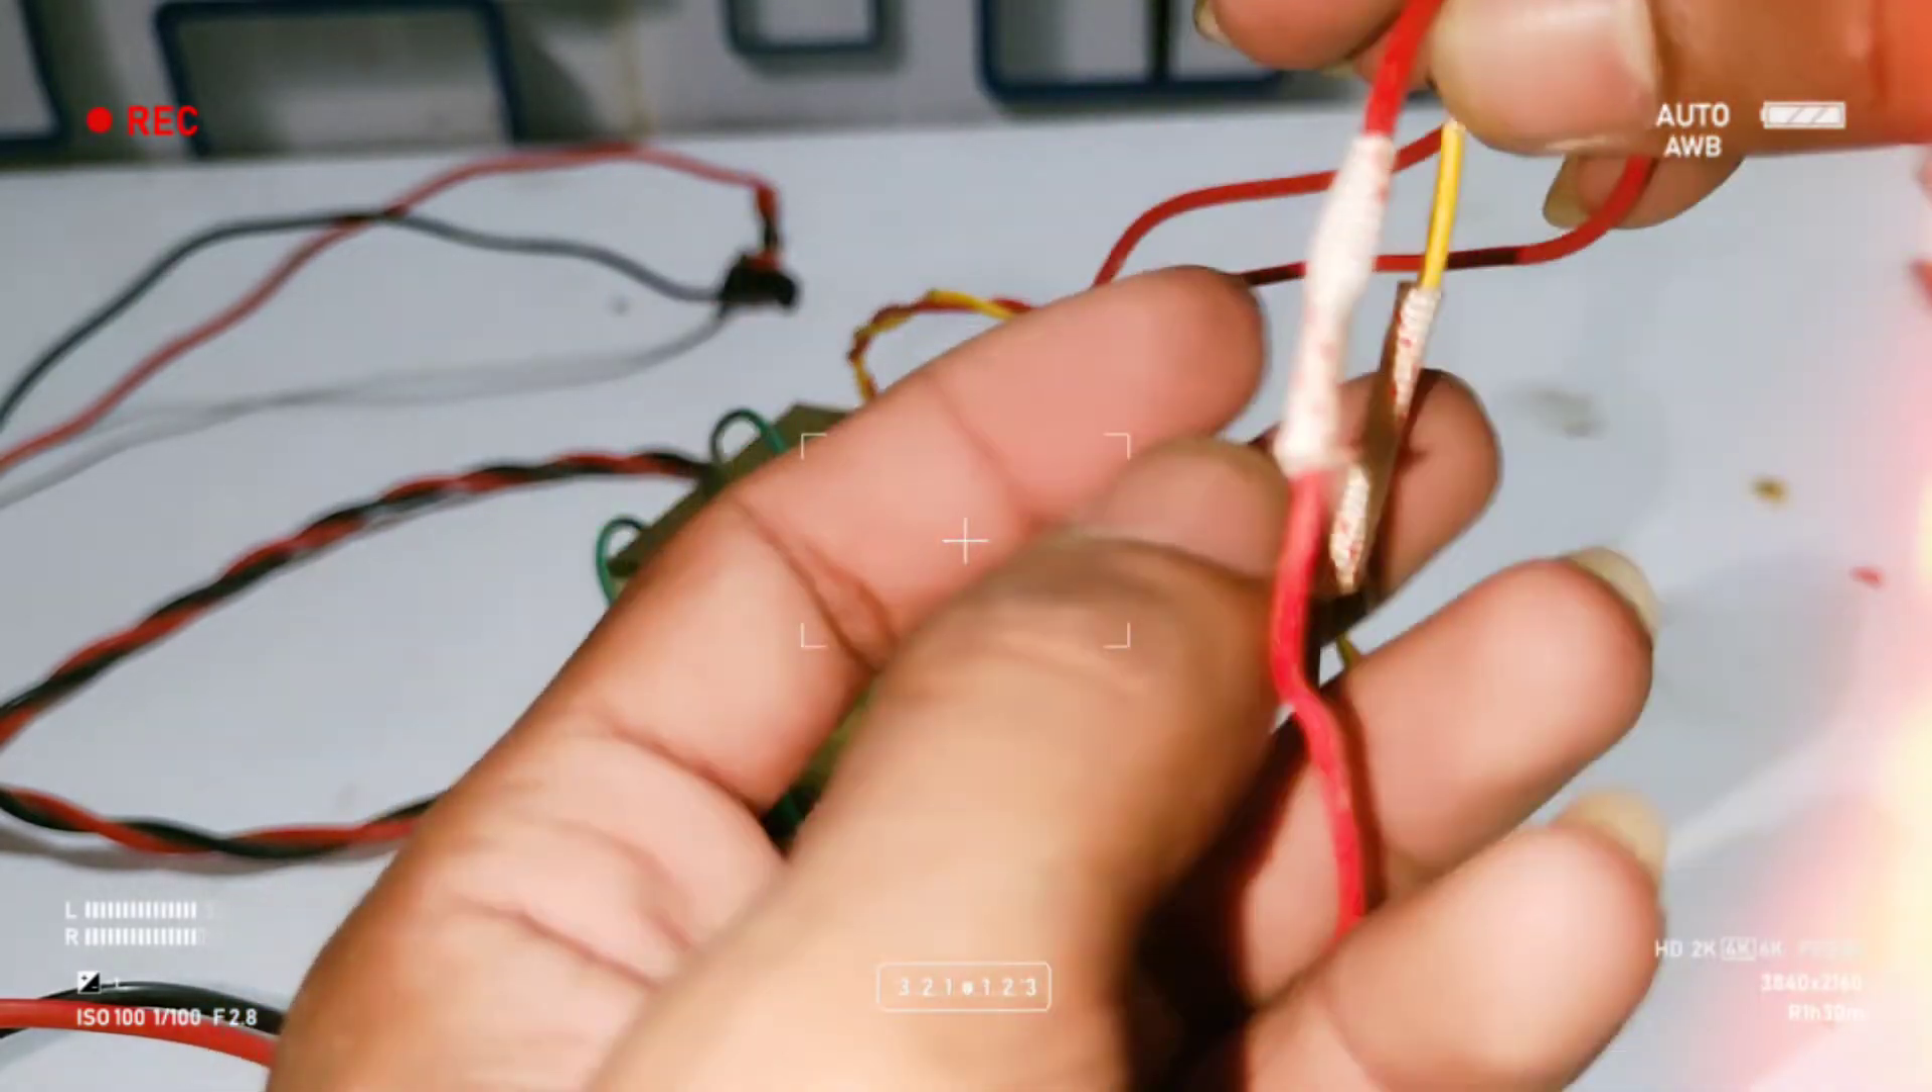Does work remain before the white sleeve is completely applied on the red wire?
No.